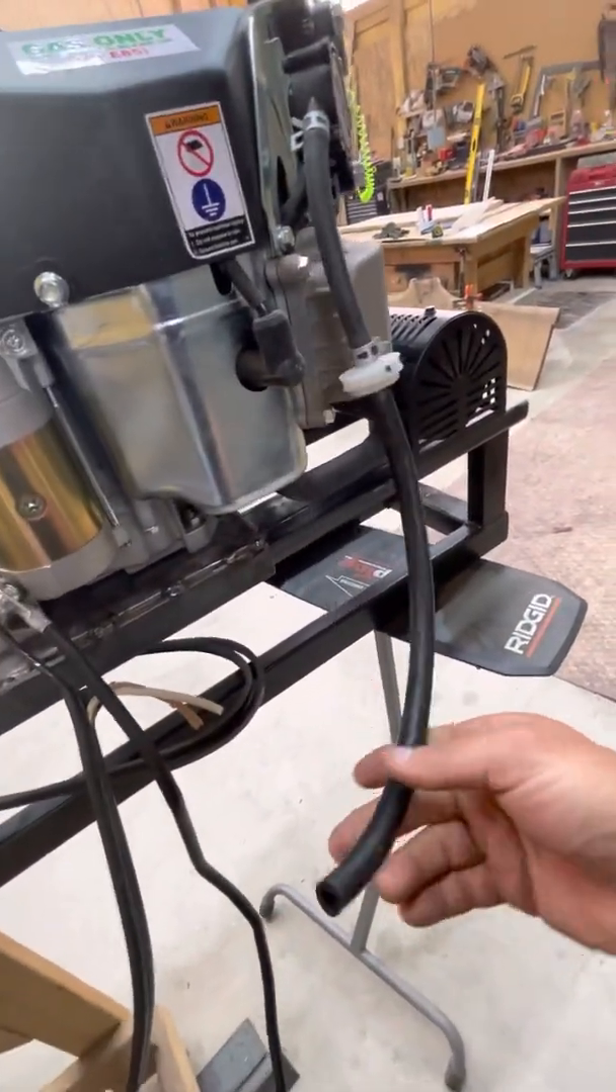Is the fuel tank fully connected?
No.